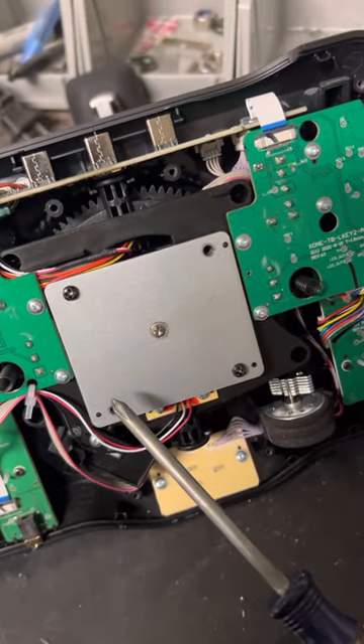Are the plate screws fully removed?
No.